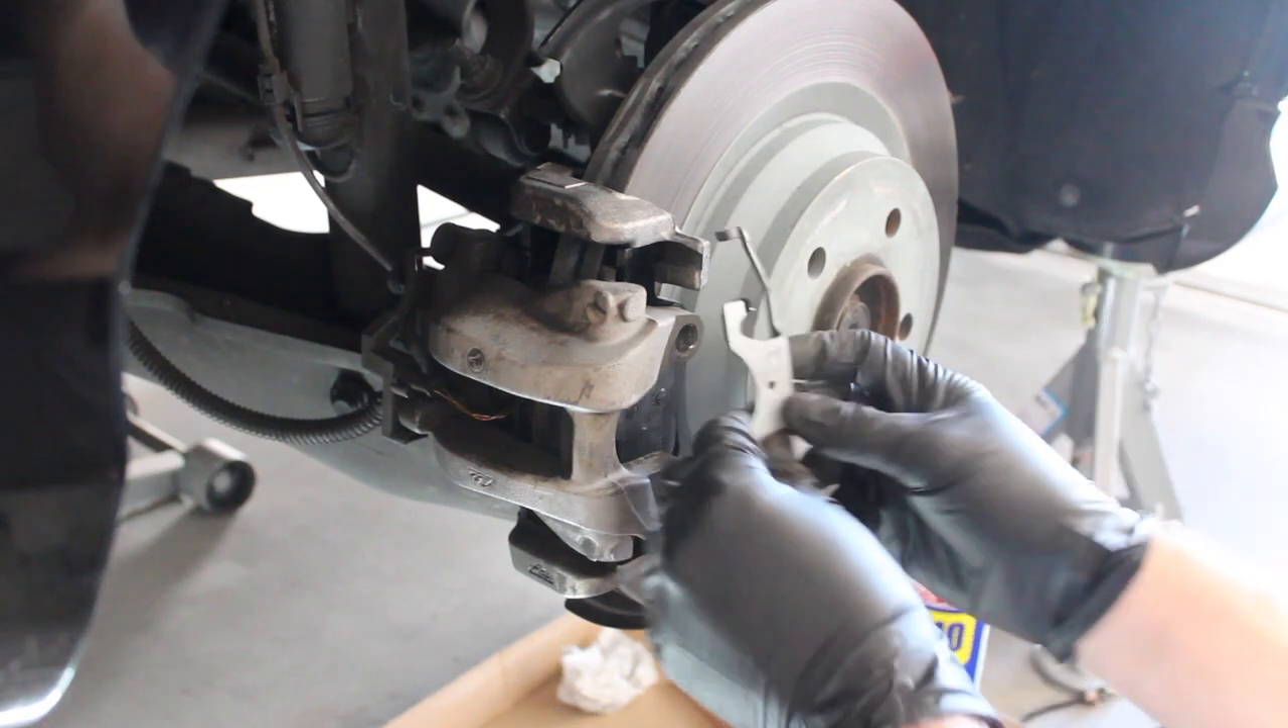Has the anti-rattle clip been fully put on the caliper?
No.